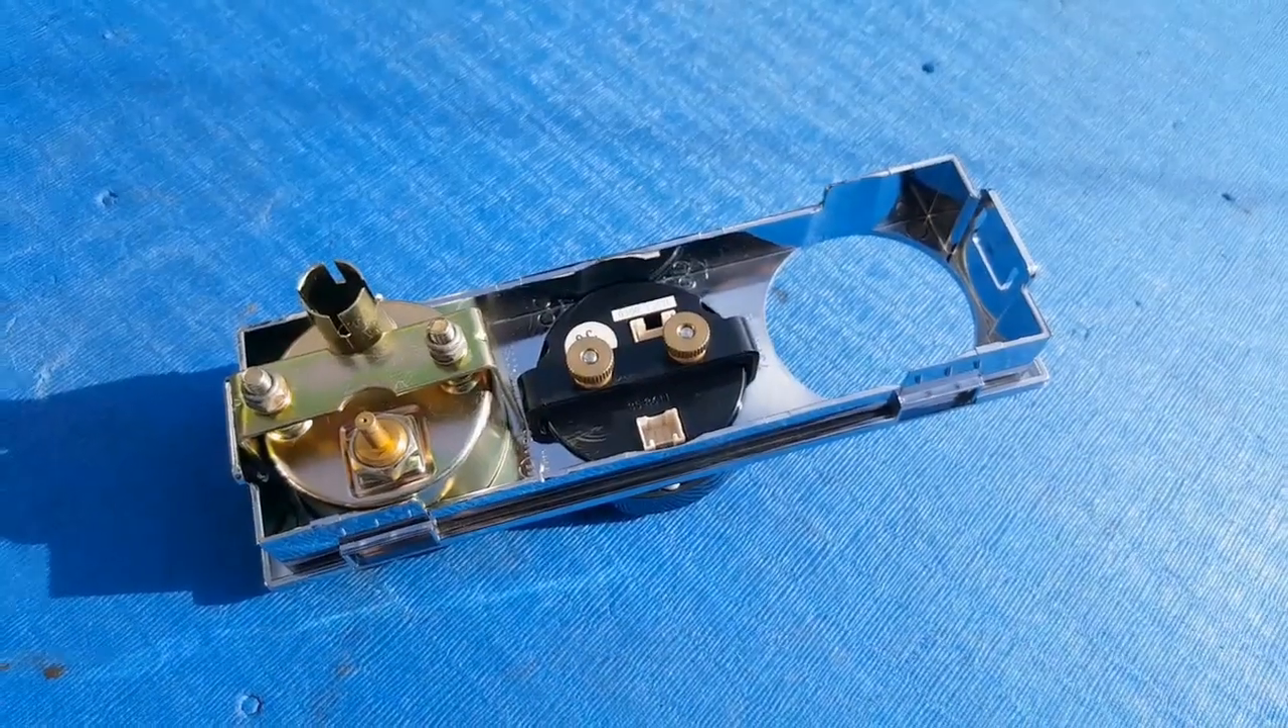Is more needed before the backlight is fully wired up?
Yes.